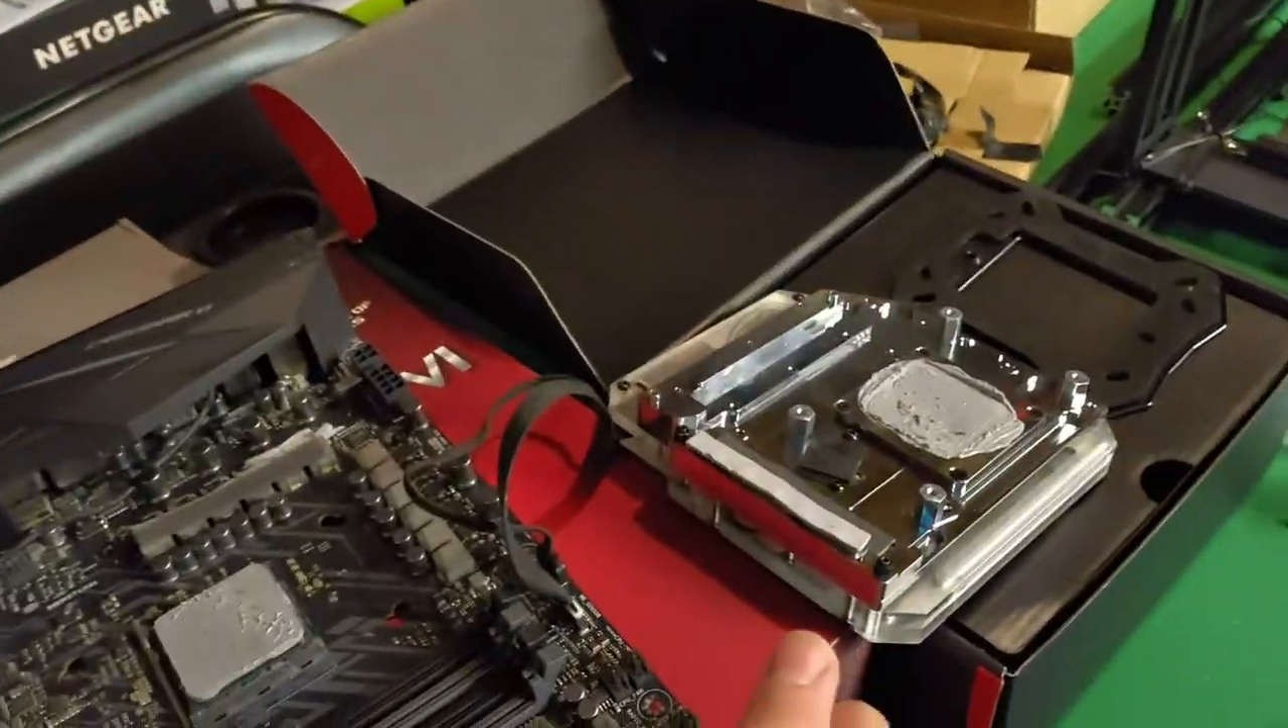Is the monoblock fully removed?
Yes.